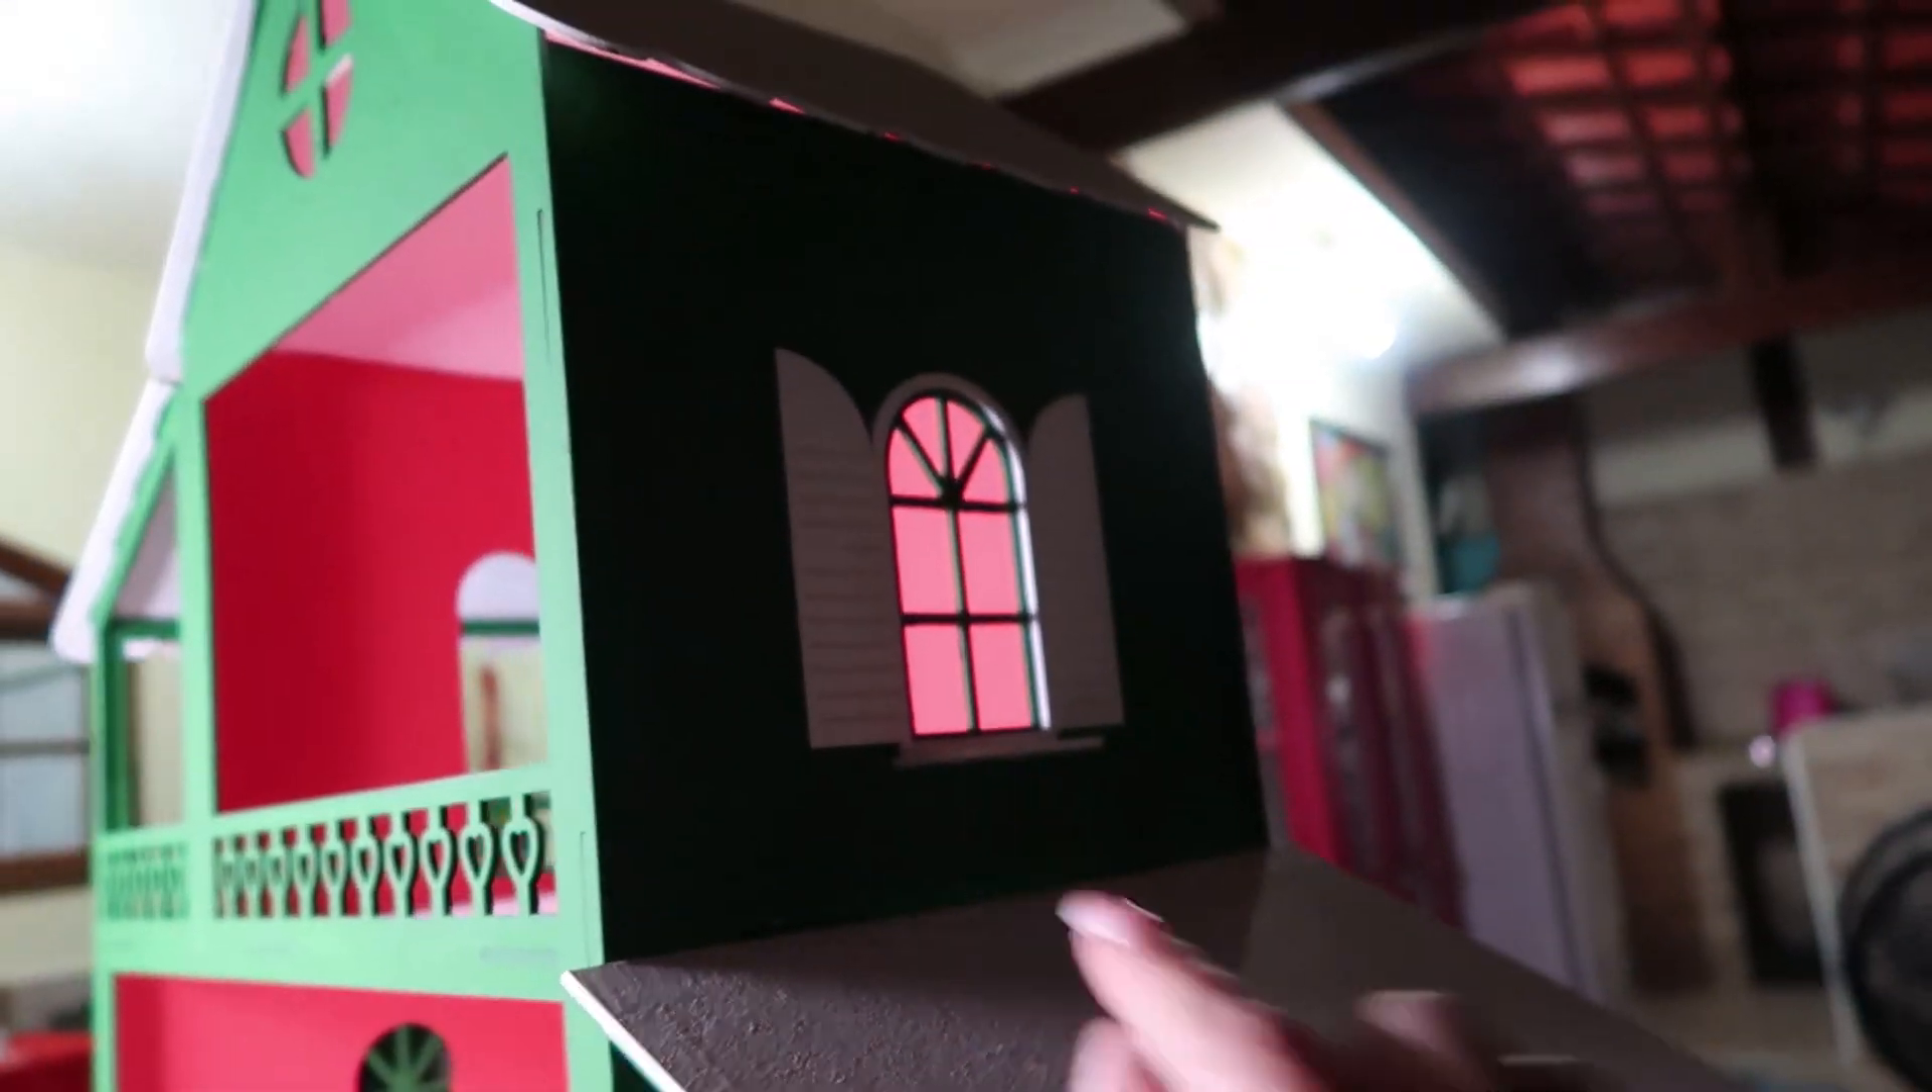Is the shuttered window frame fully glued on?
Yes.